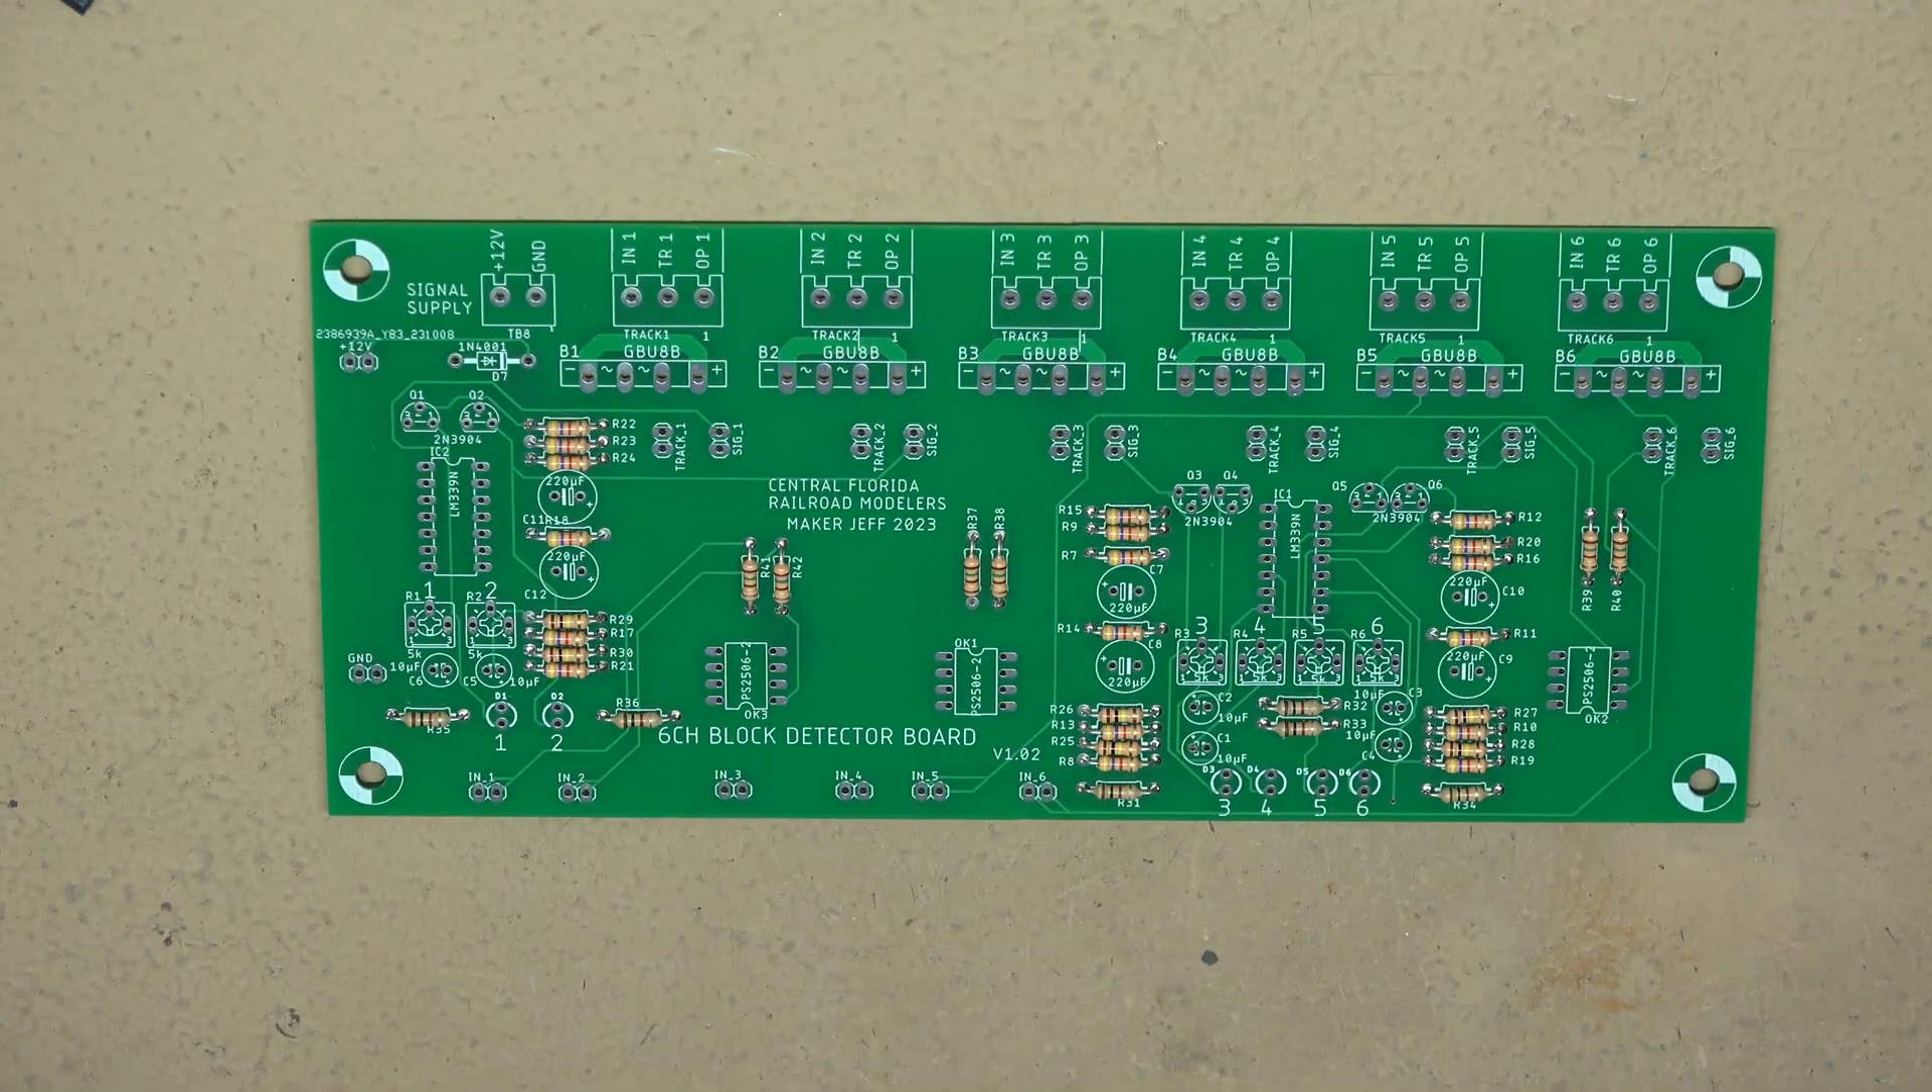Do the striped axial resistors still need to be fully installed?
No.